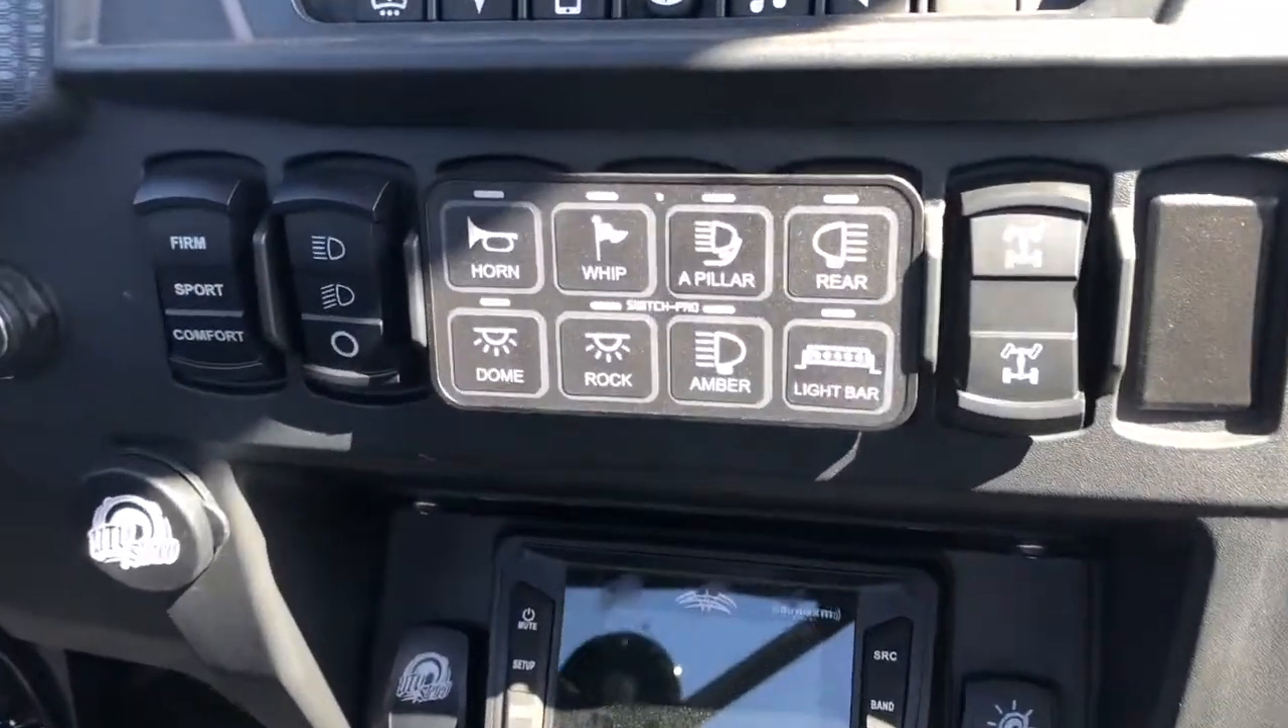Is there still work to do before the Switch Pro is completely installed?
No.